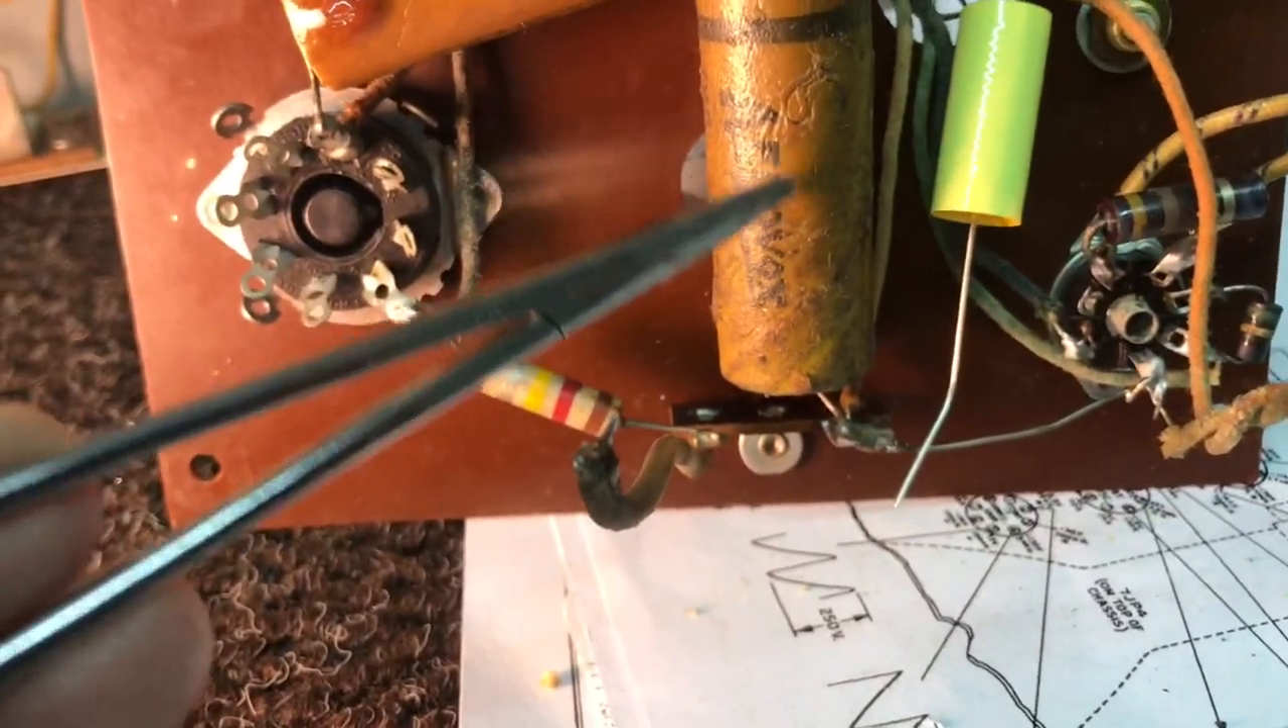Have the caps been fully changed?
No.